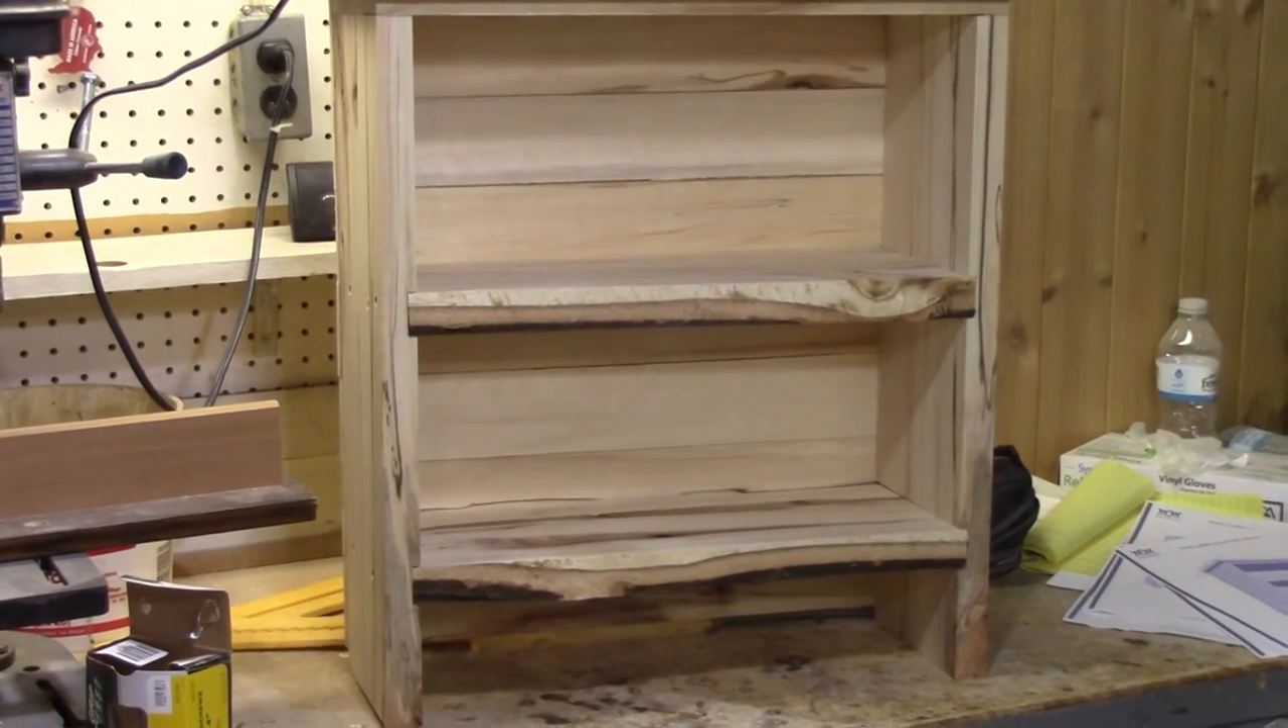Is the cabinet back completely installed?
Yes.